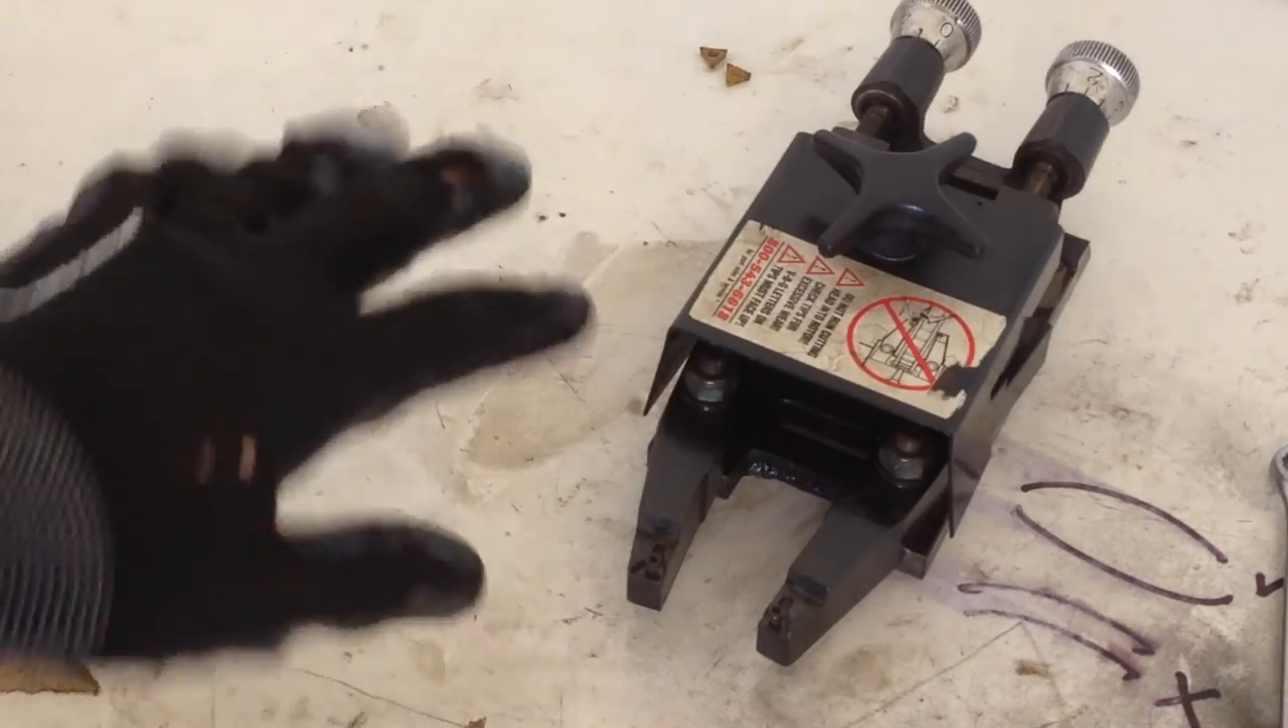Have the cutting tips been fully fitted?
No.